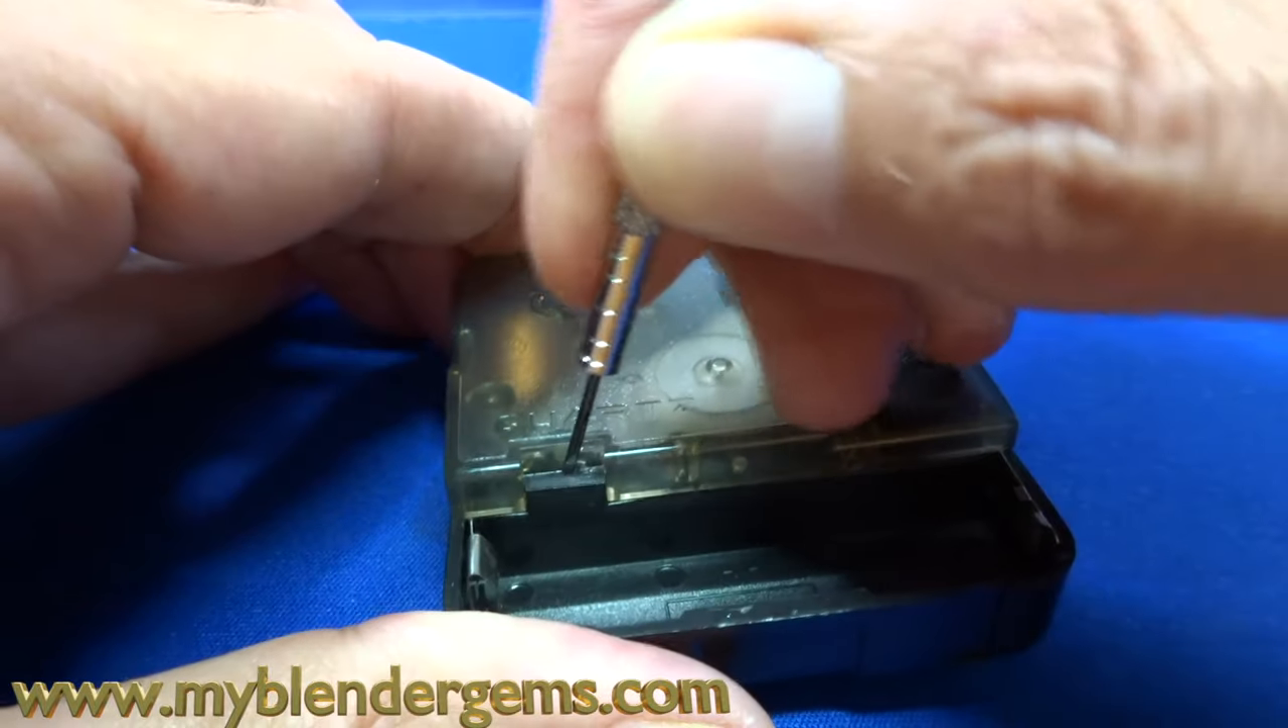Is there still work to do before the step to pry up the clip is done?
Yes.